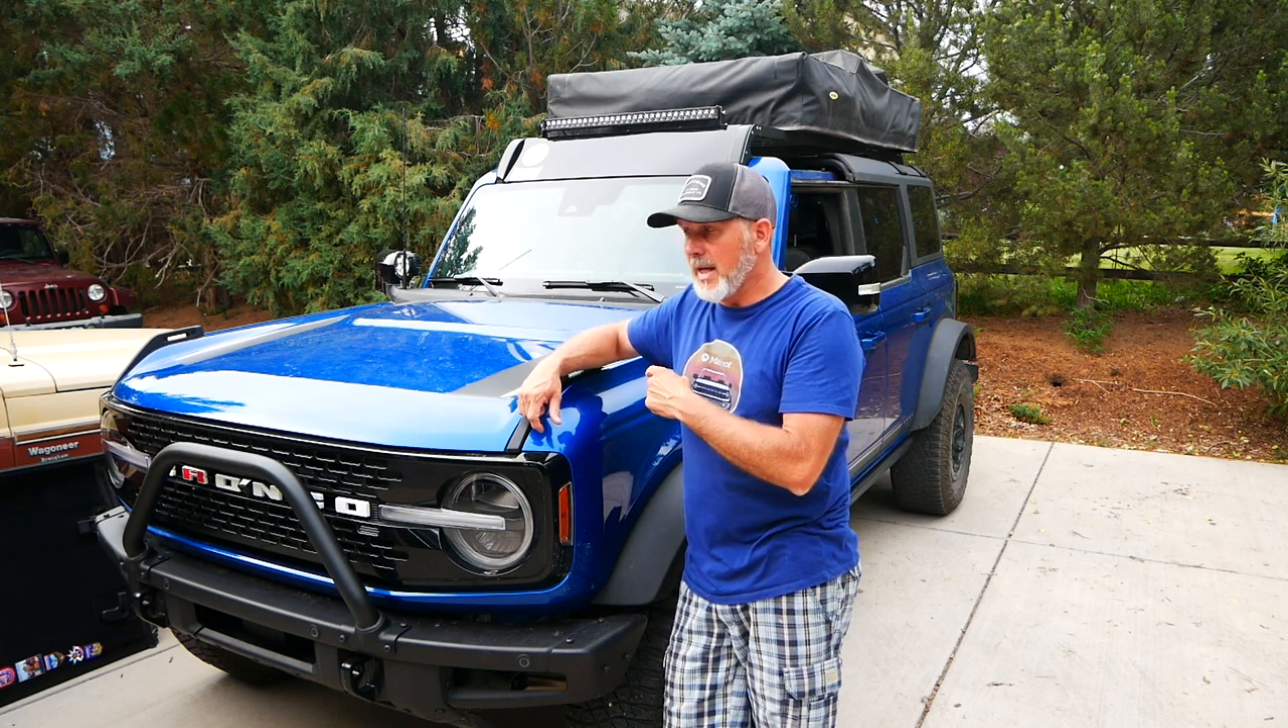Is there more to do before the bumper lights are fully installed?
Yes.